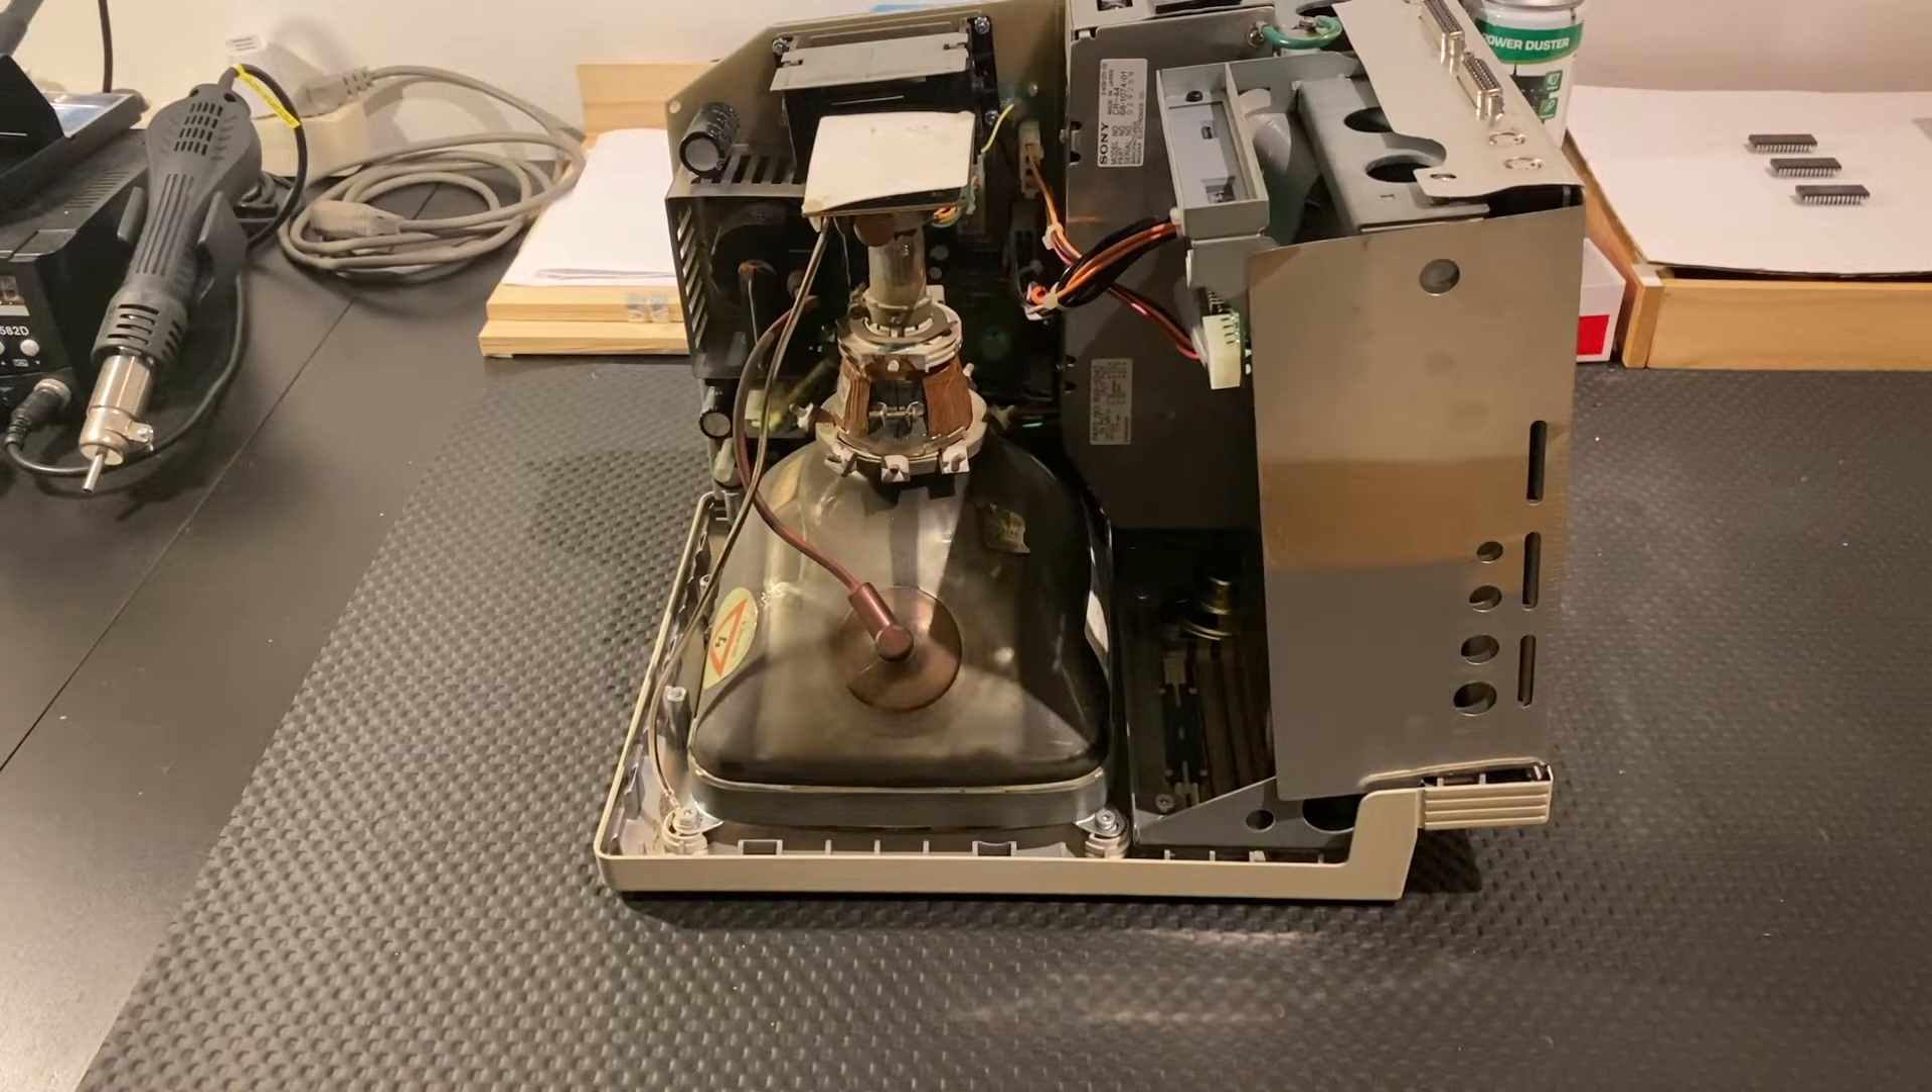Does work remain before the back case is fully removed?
No.